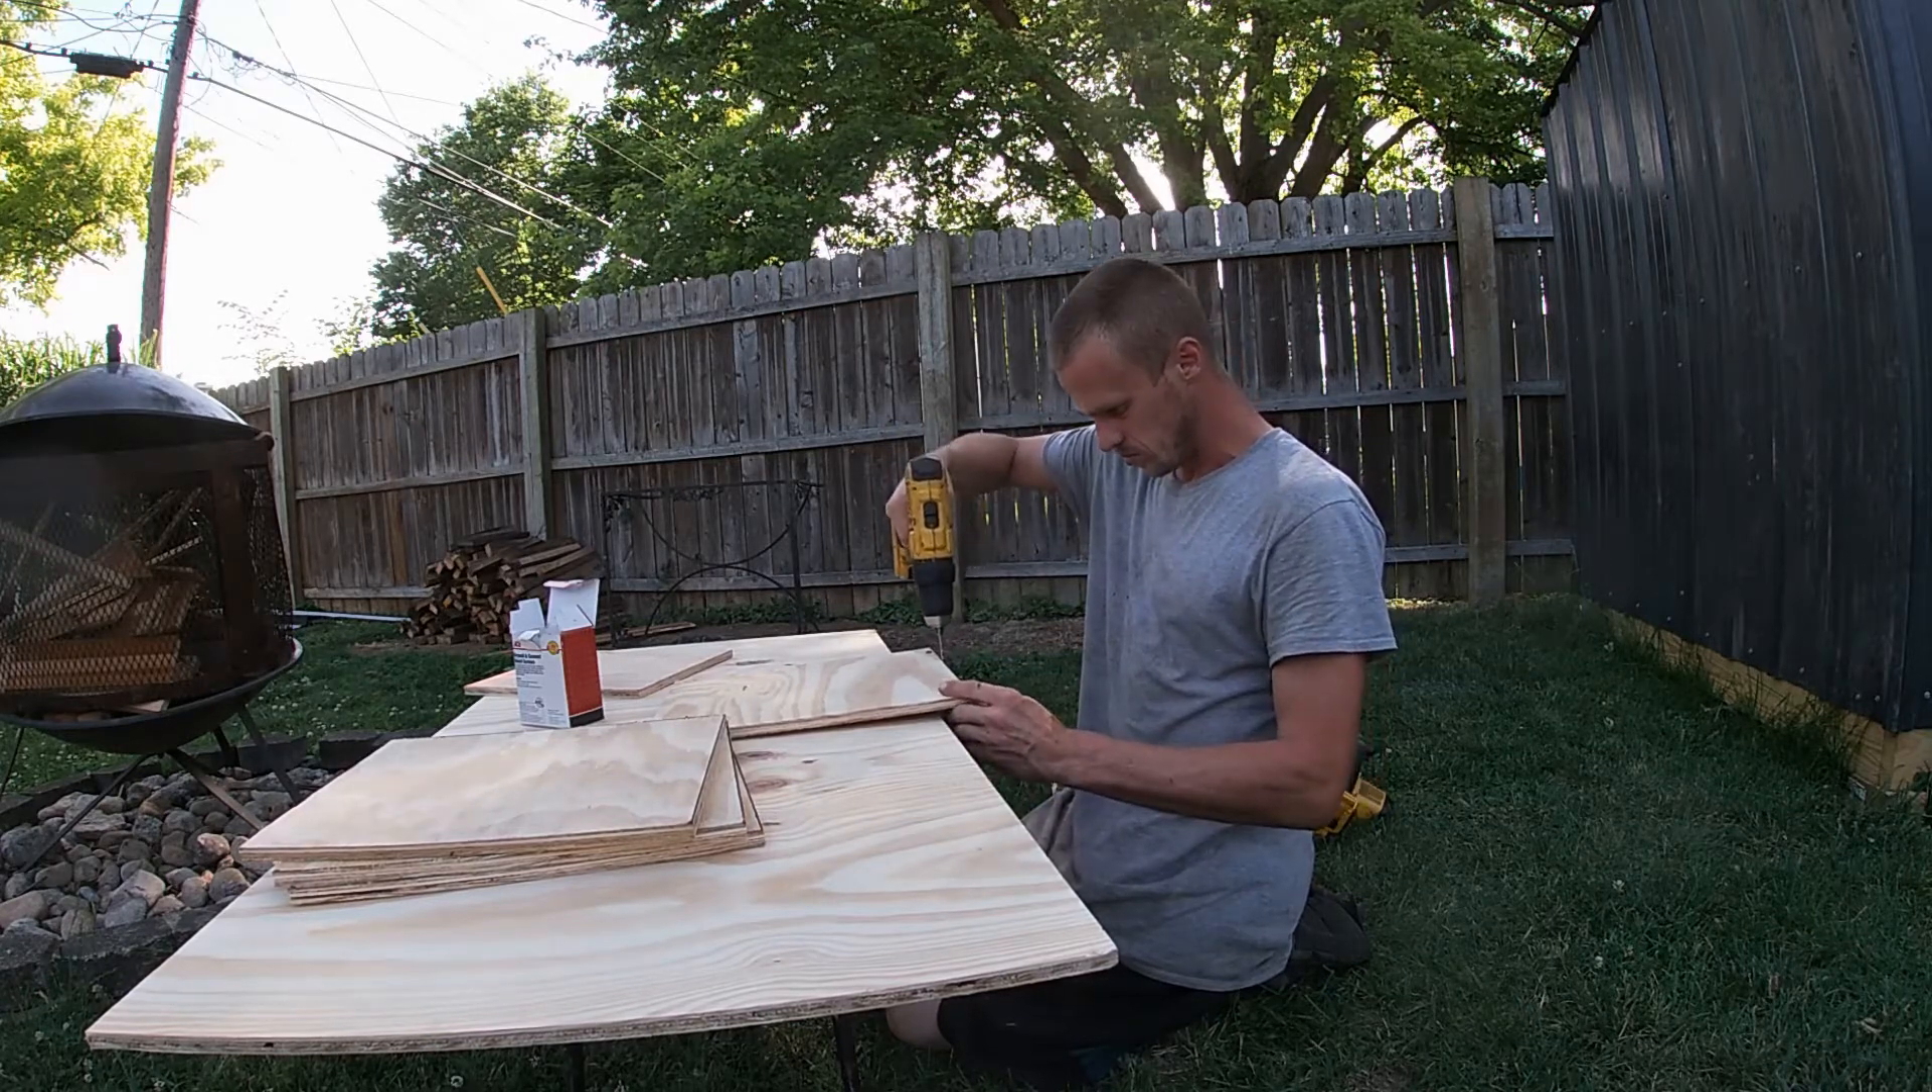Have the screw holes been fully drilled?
No.